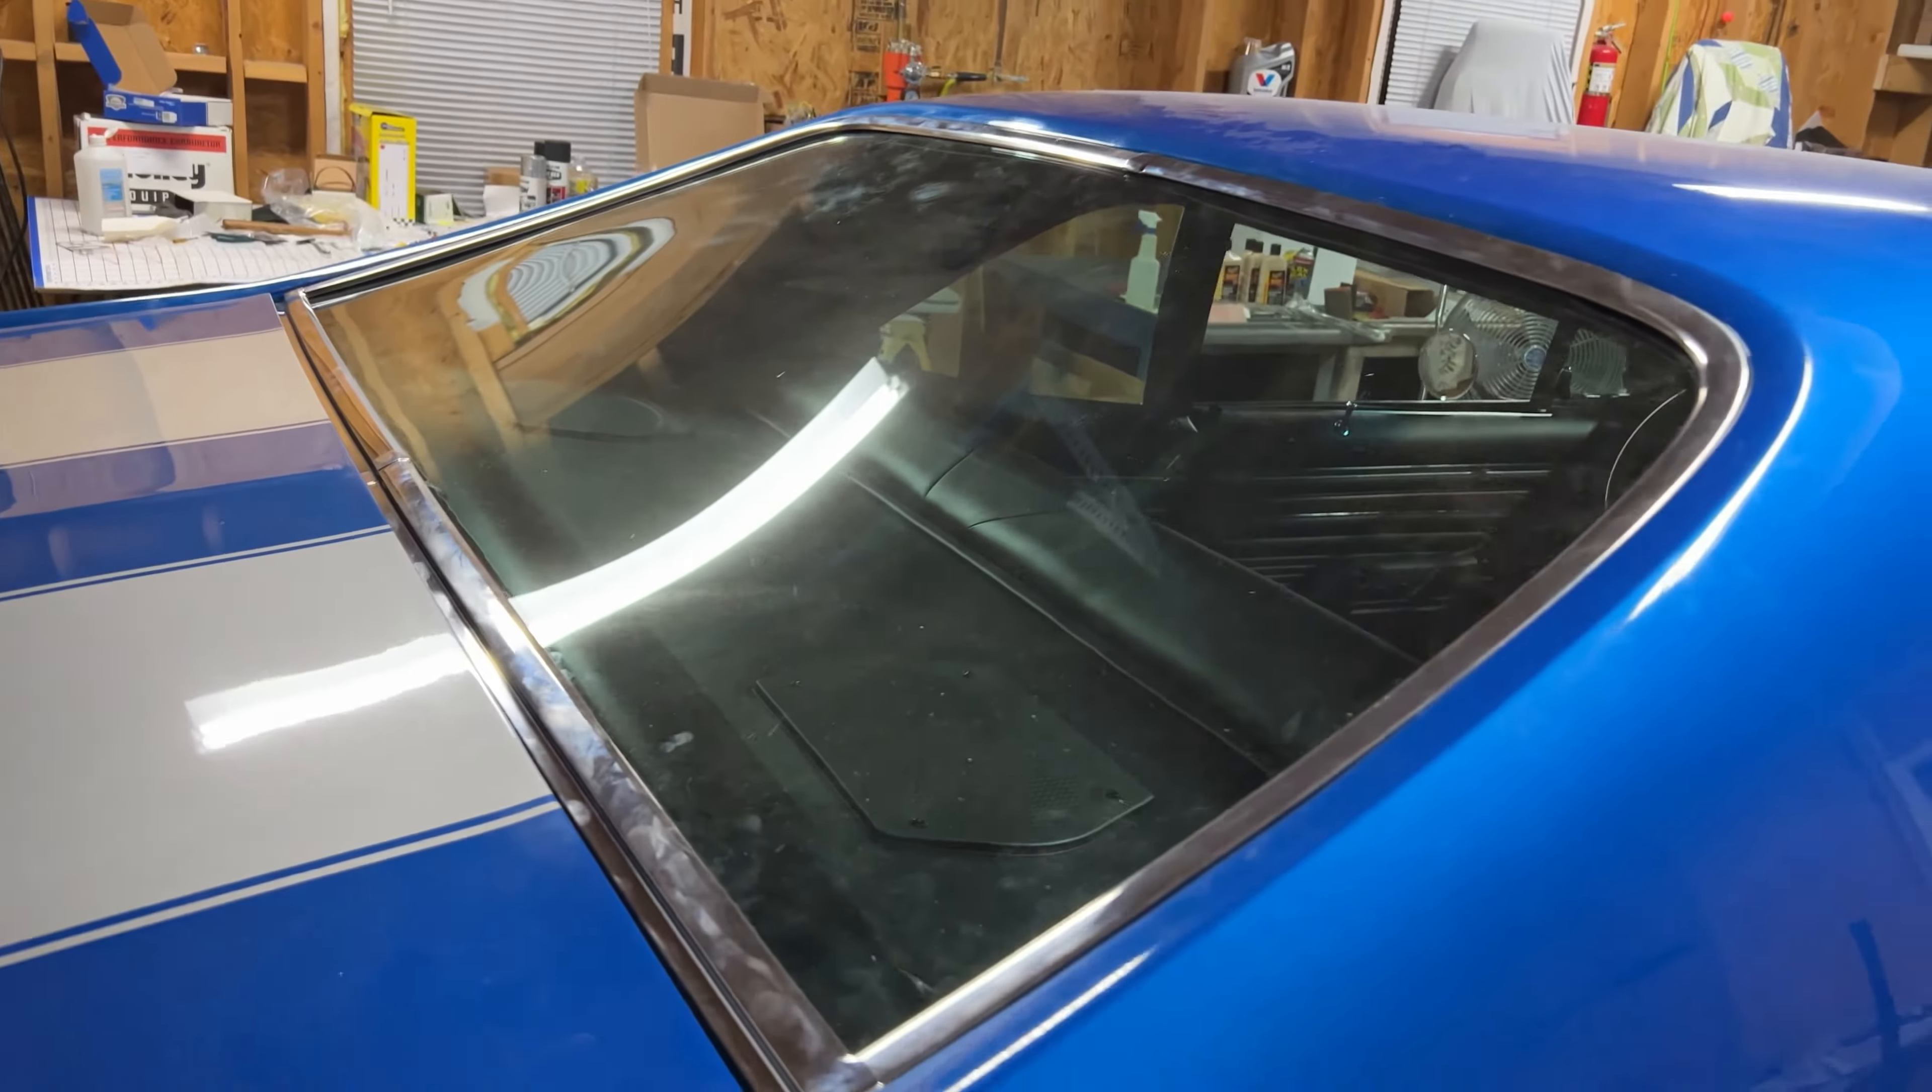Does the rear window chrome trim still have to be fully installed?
No.